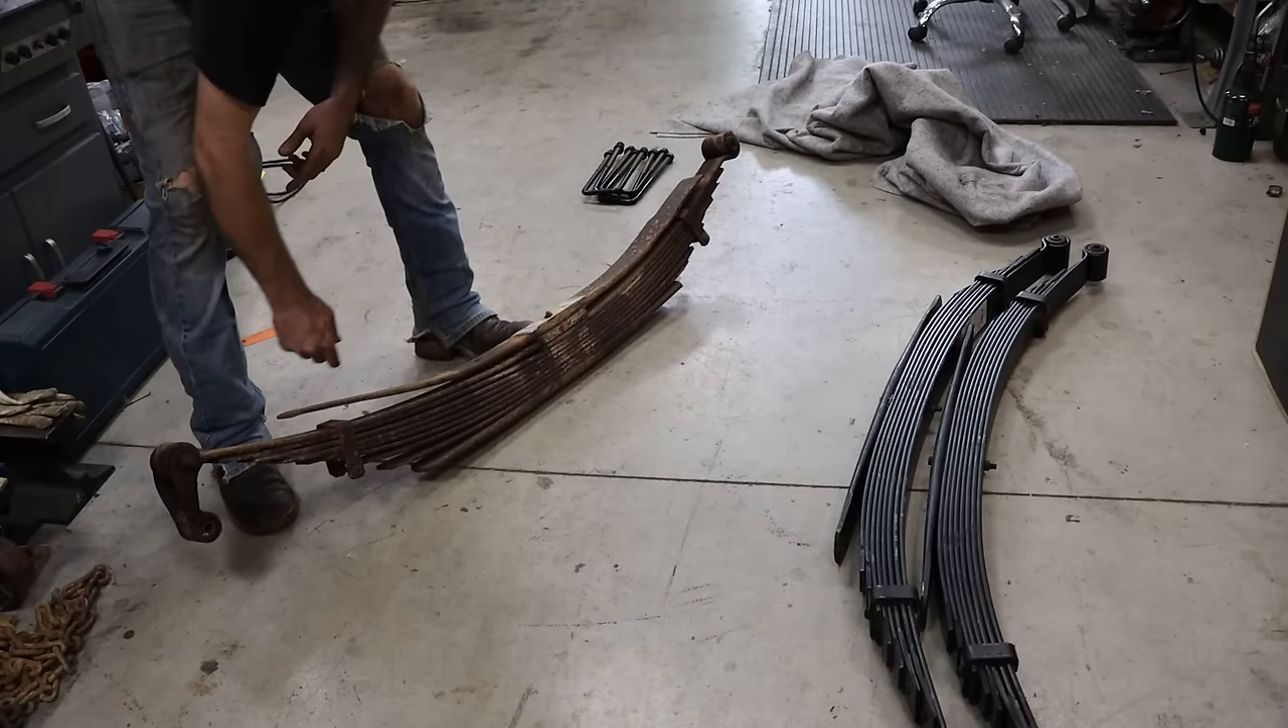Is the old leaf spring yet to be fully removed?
No.